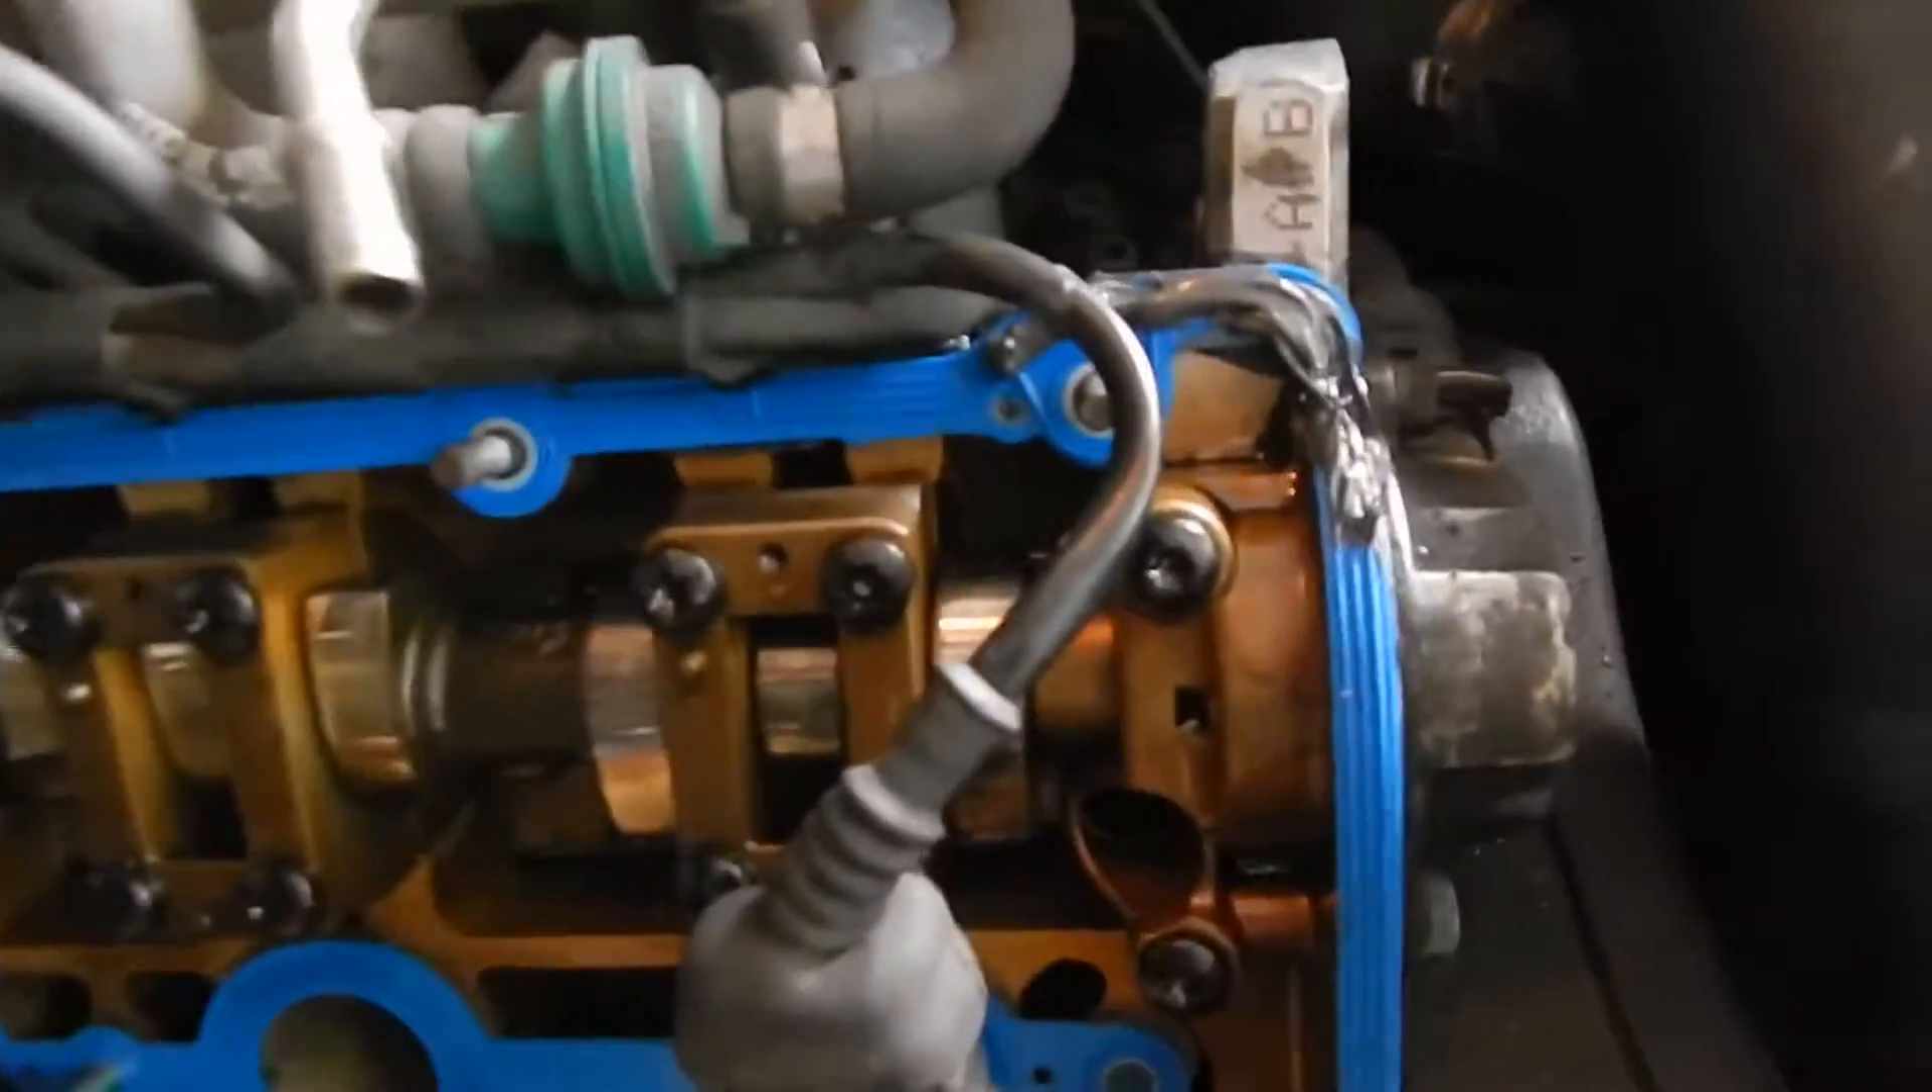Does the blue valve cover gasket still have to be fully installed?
No.